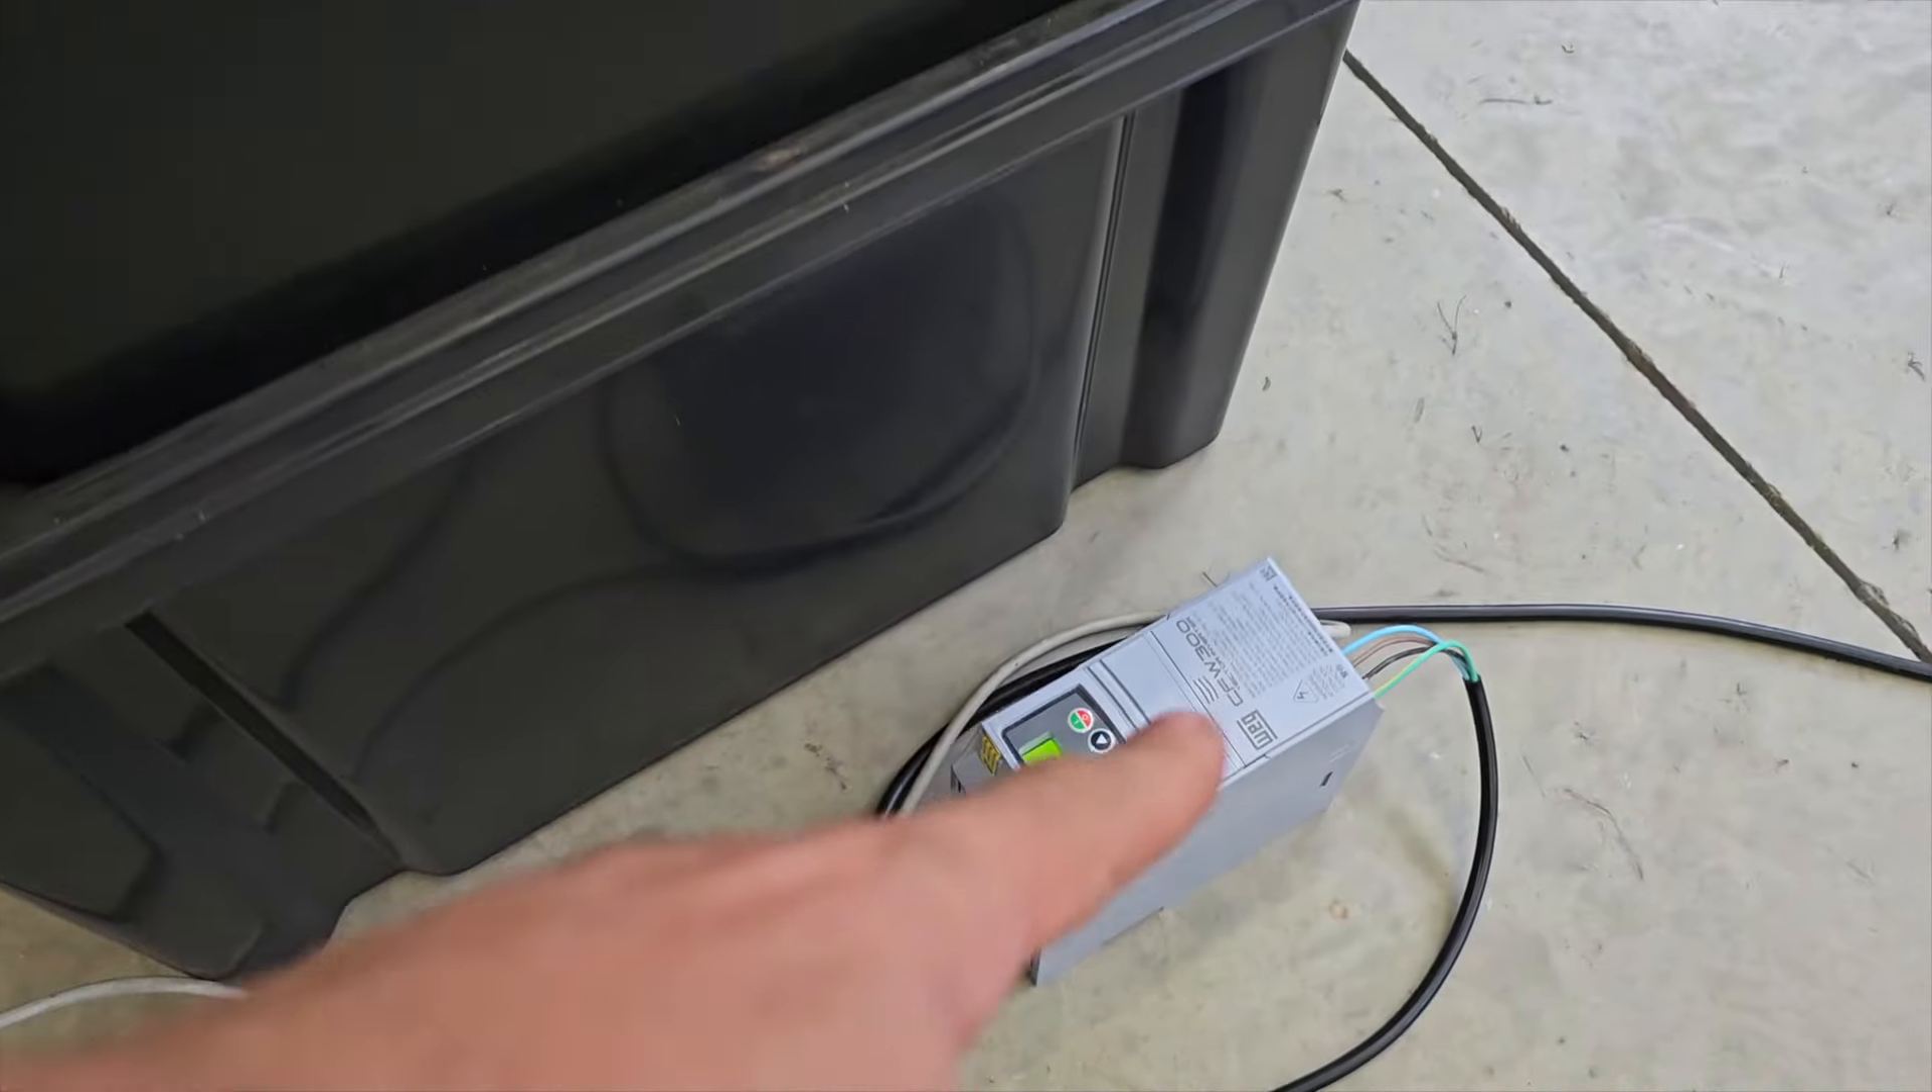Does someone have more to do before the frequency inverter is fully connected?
No.